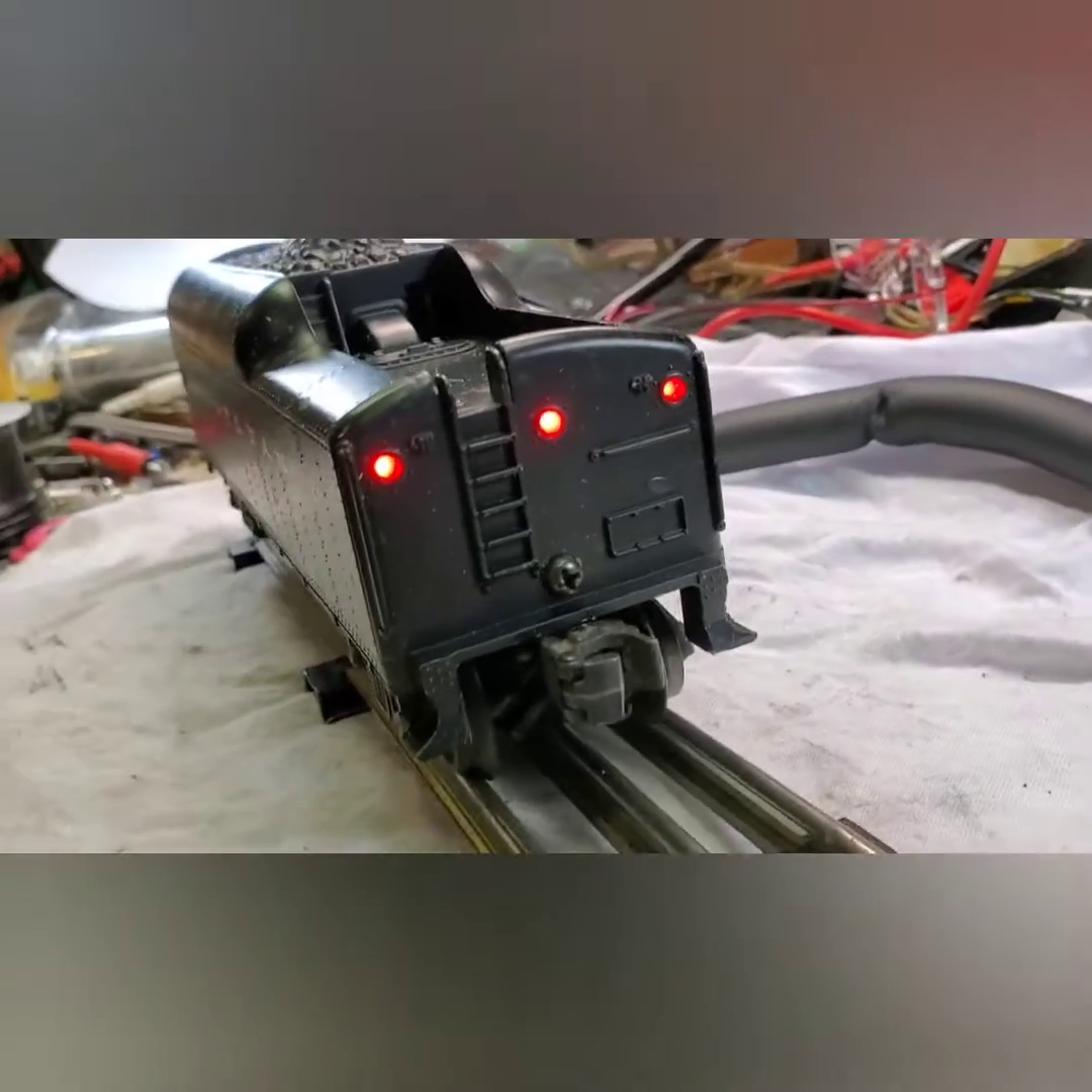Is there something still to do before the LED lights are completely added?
No.